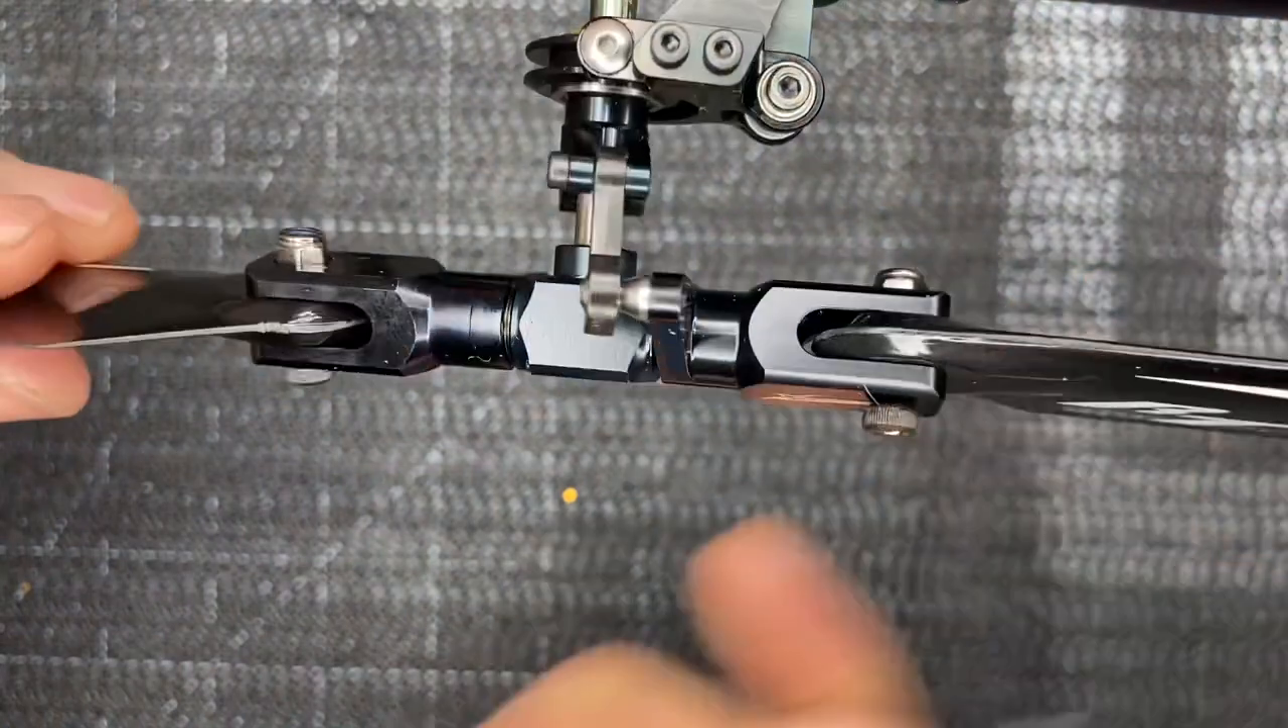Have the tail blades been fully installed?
Yes.